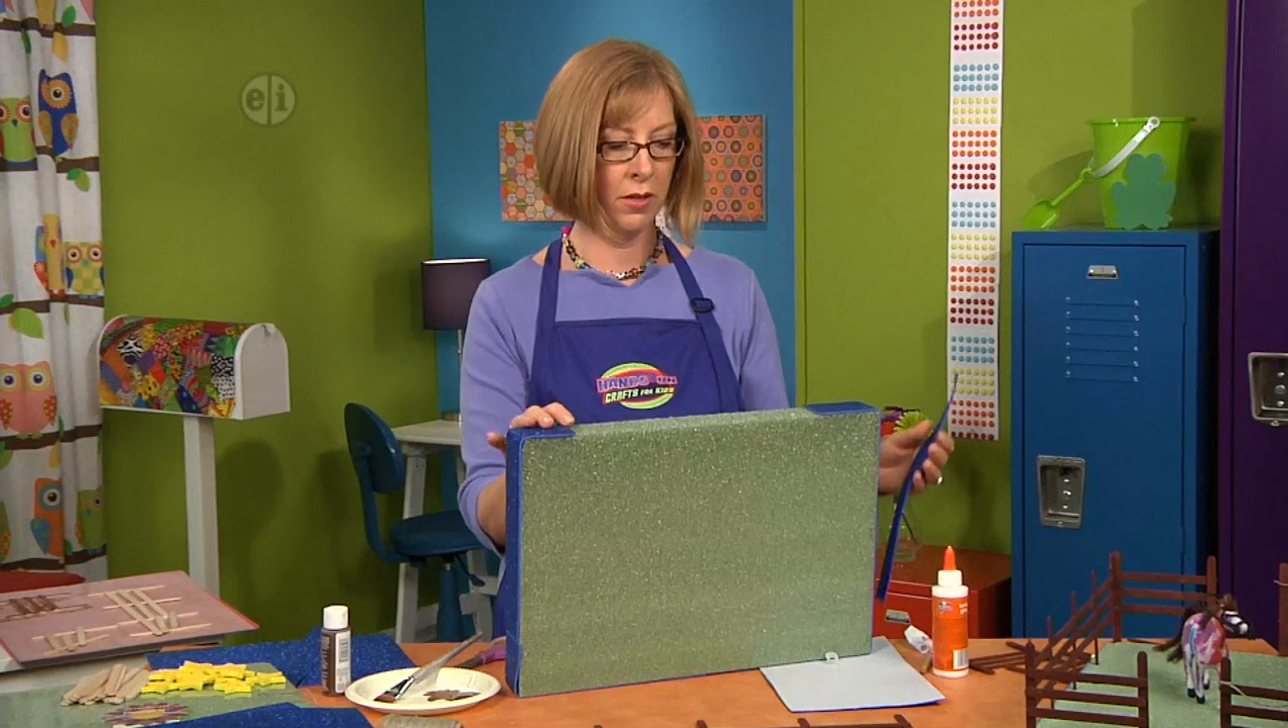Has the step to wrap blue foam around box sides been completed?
No.